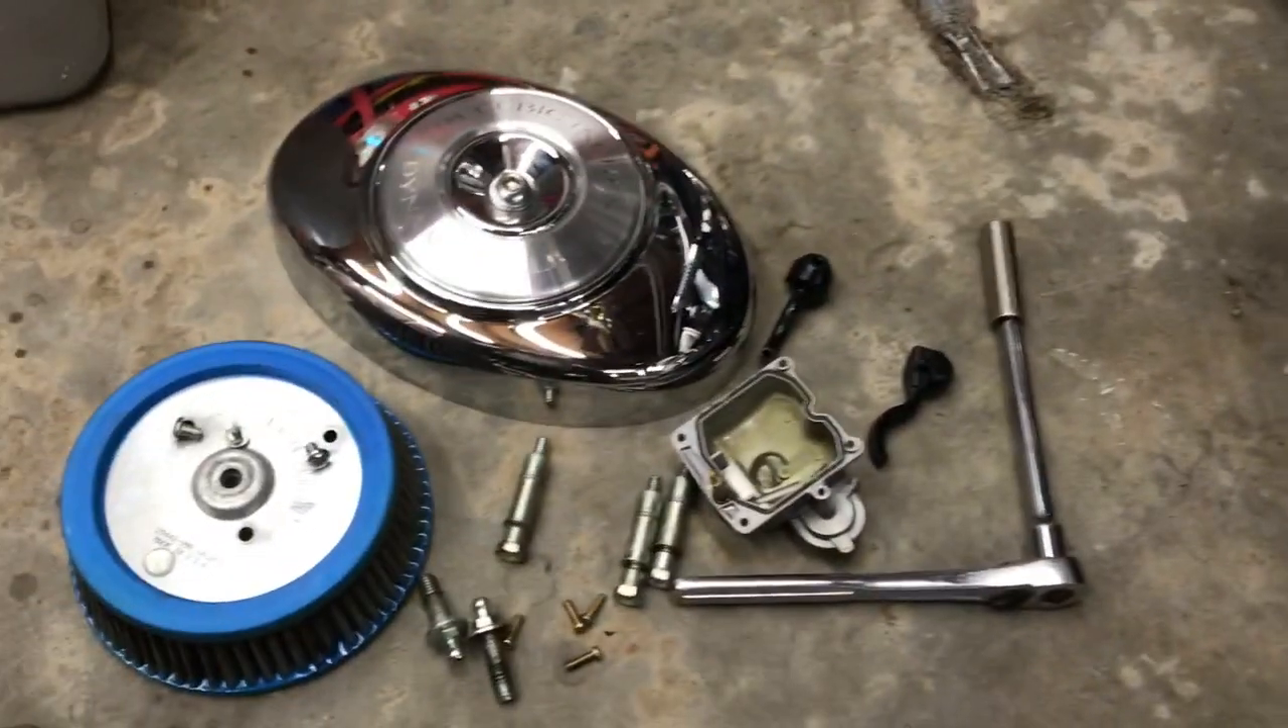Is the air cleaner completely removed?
Yes.